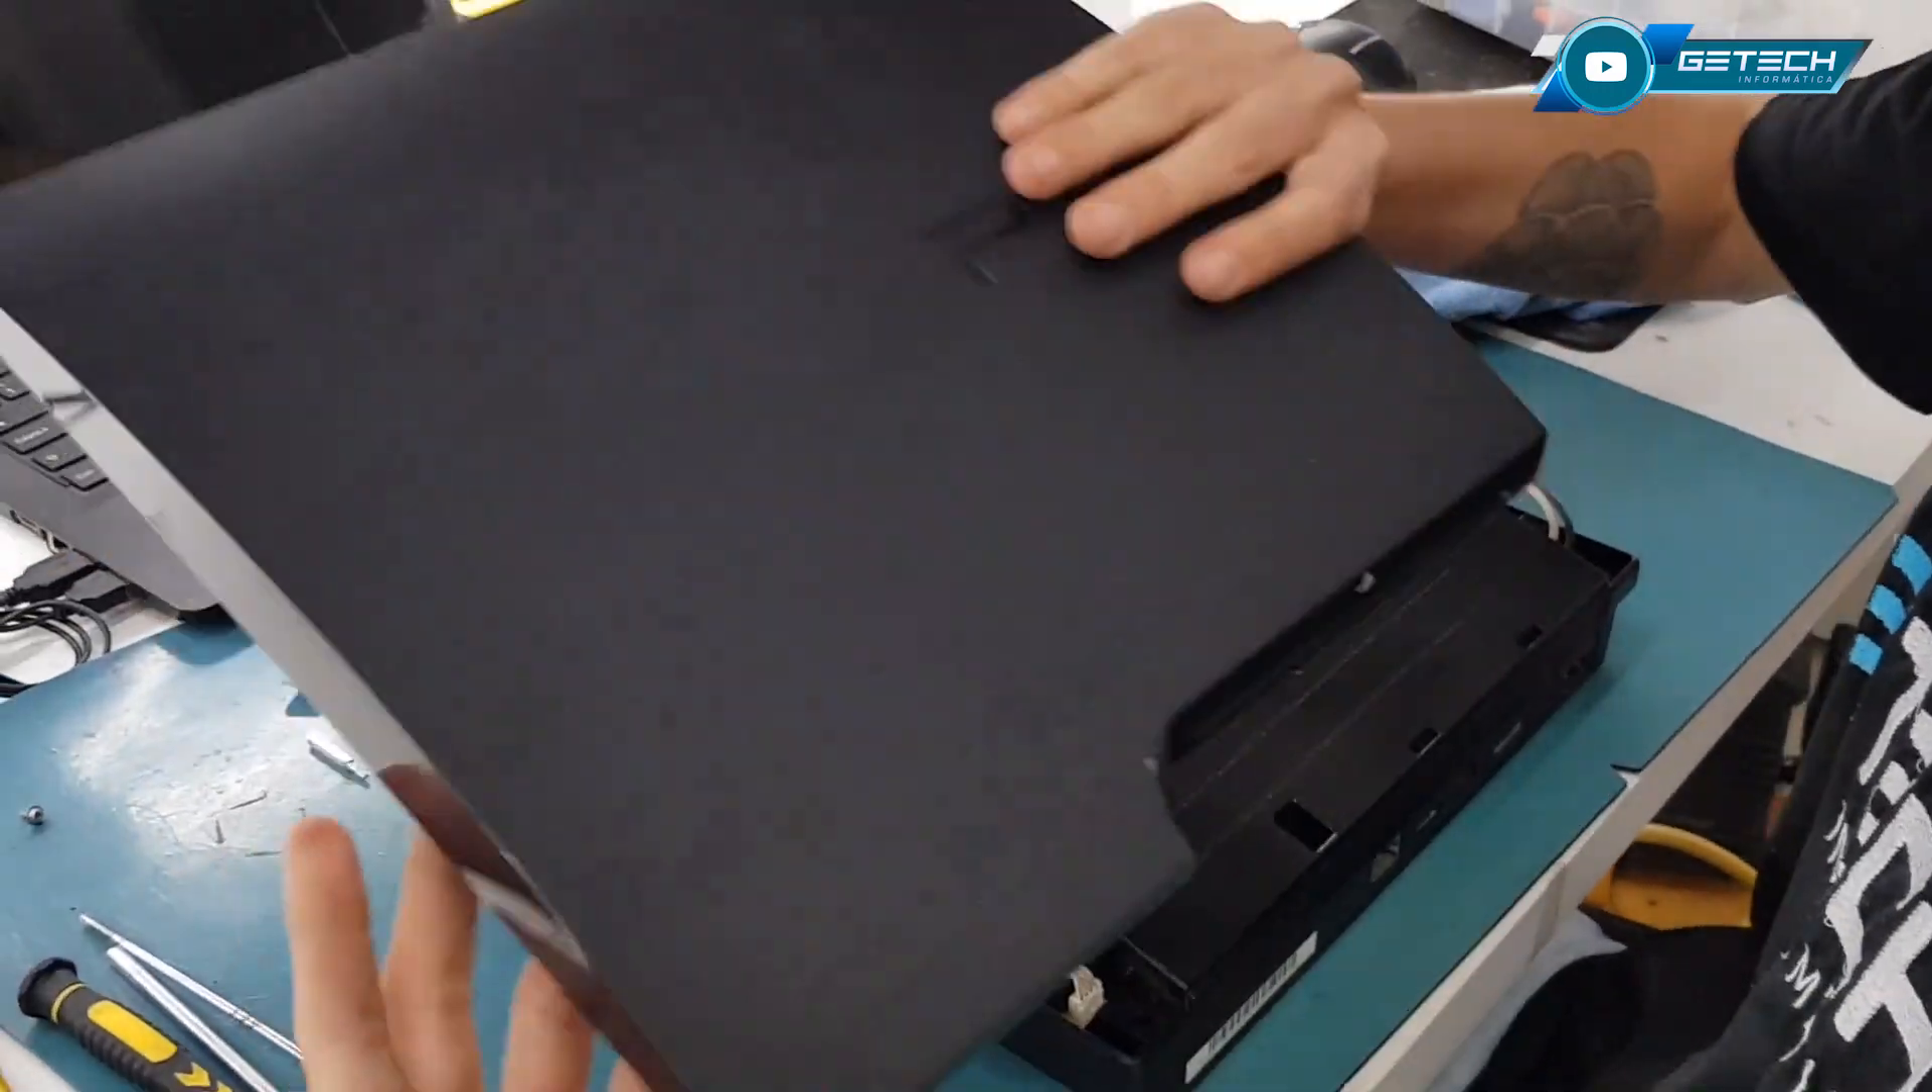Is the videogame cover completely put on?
No.